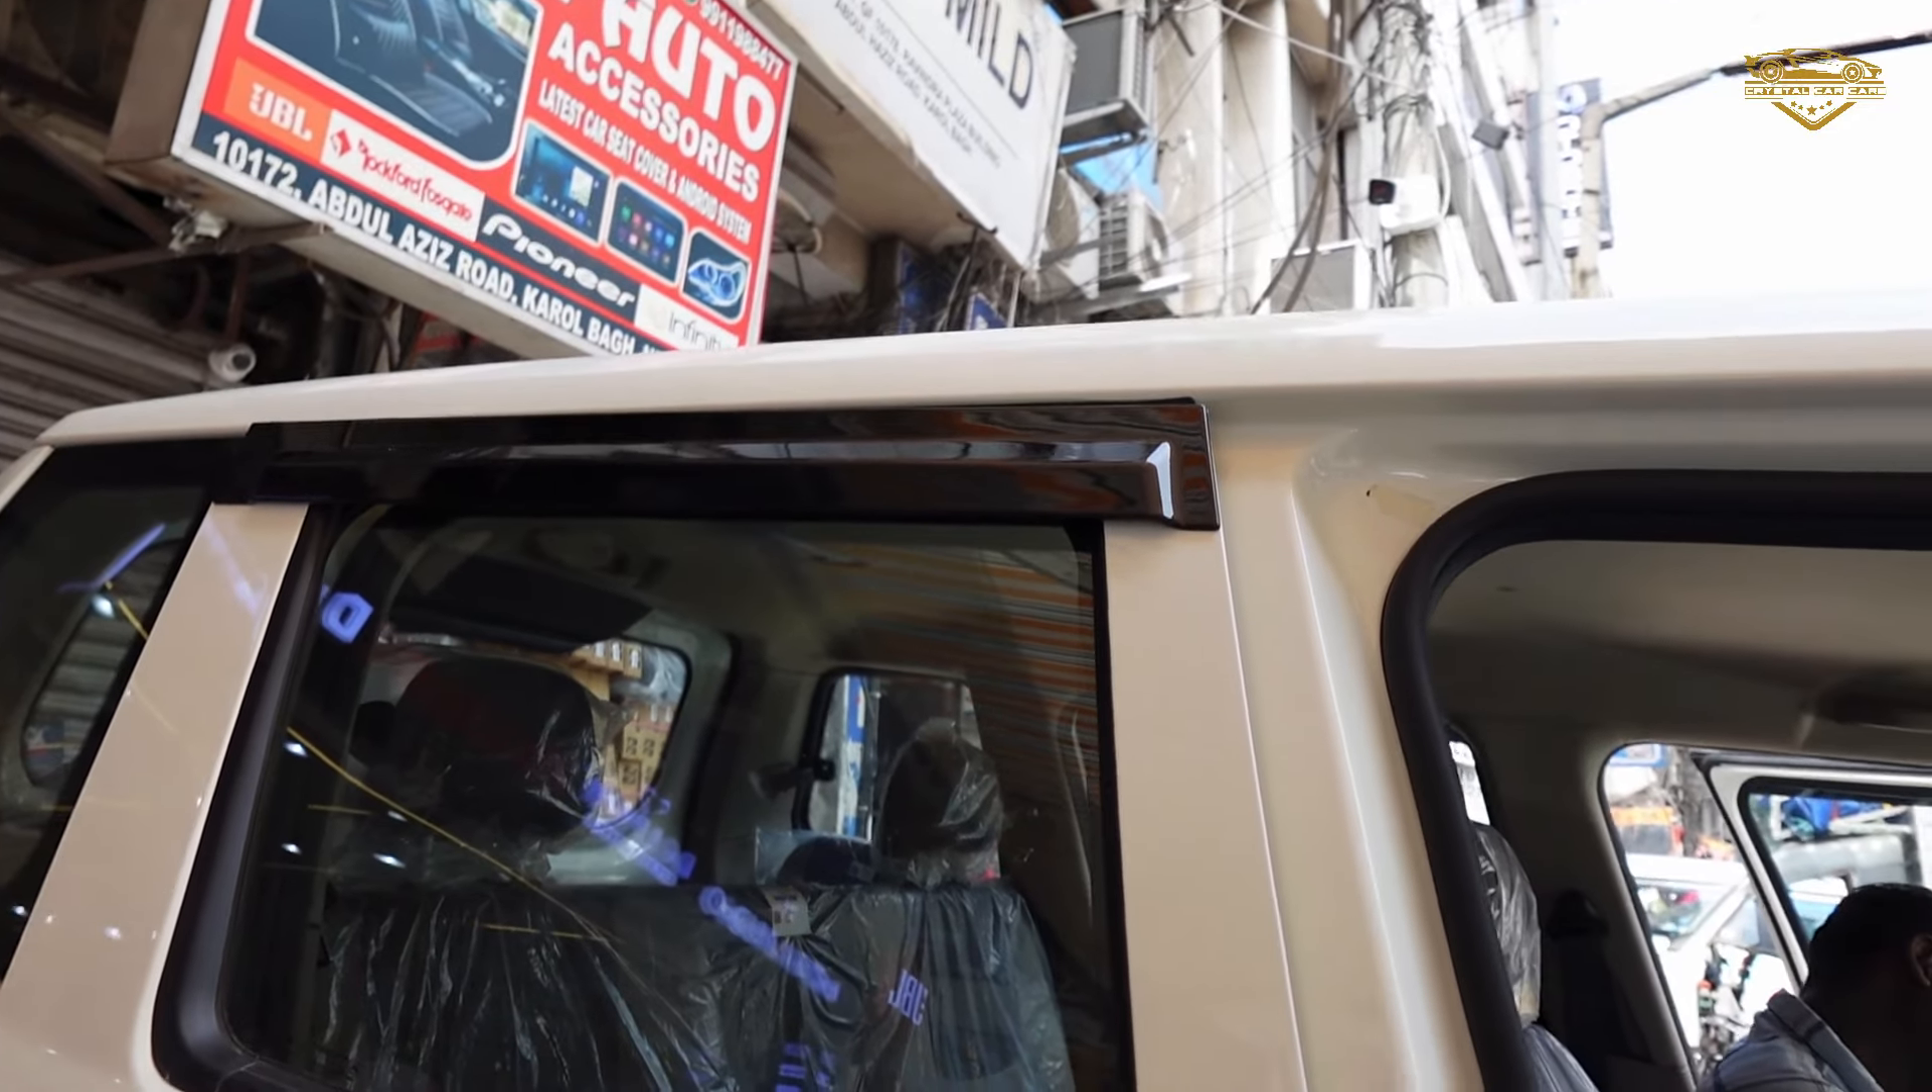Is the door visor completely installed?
Yes.